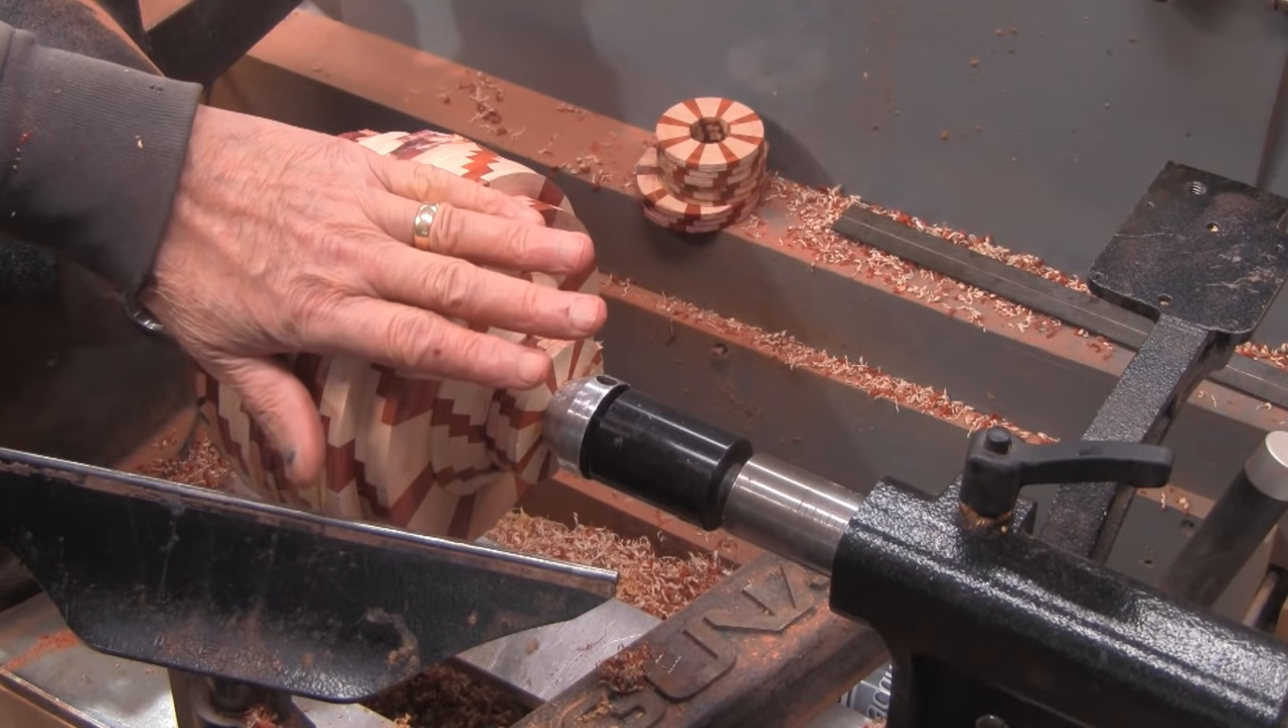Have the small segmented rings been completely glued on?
No.